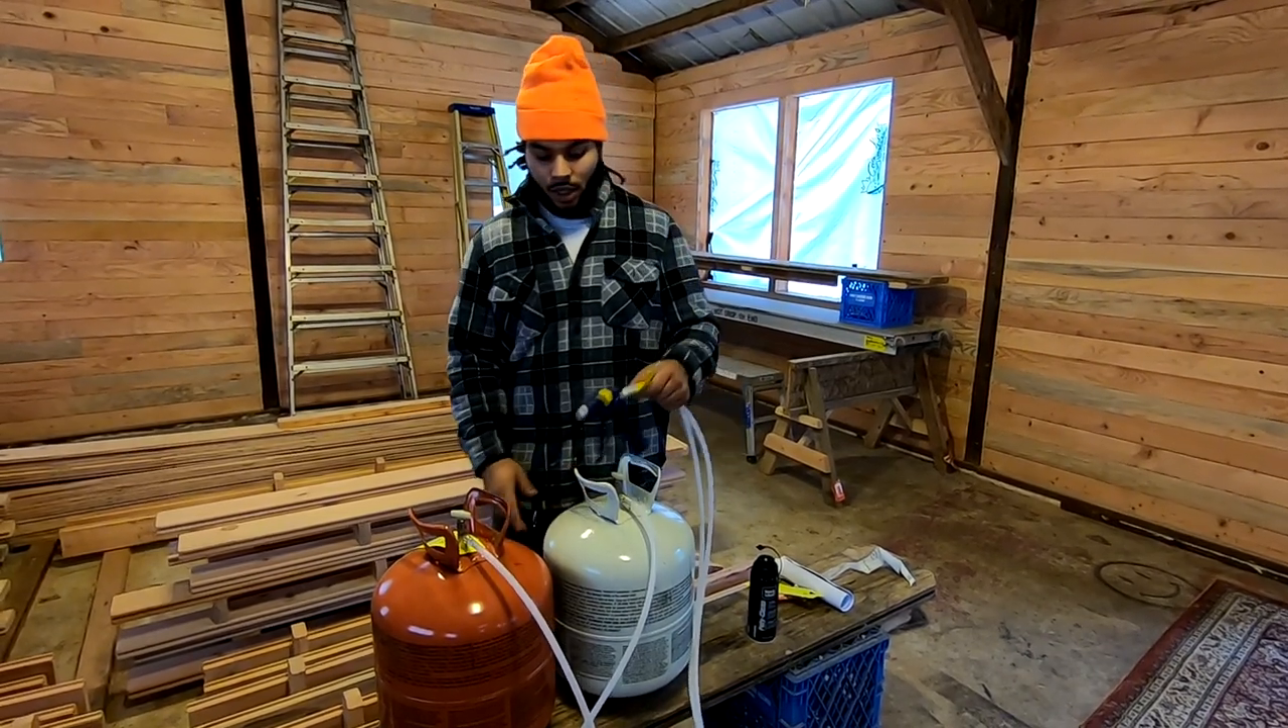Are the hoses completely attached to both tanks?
Yes.